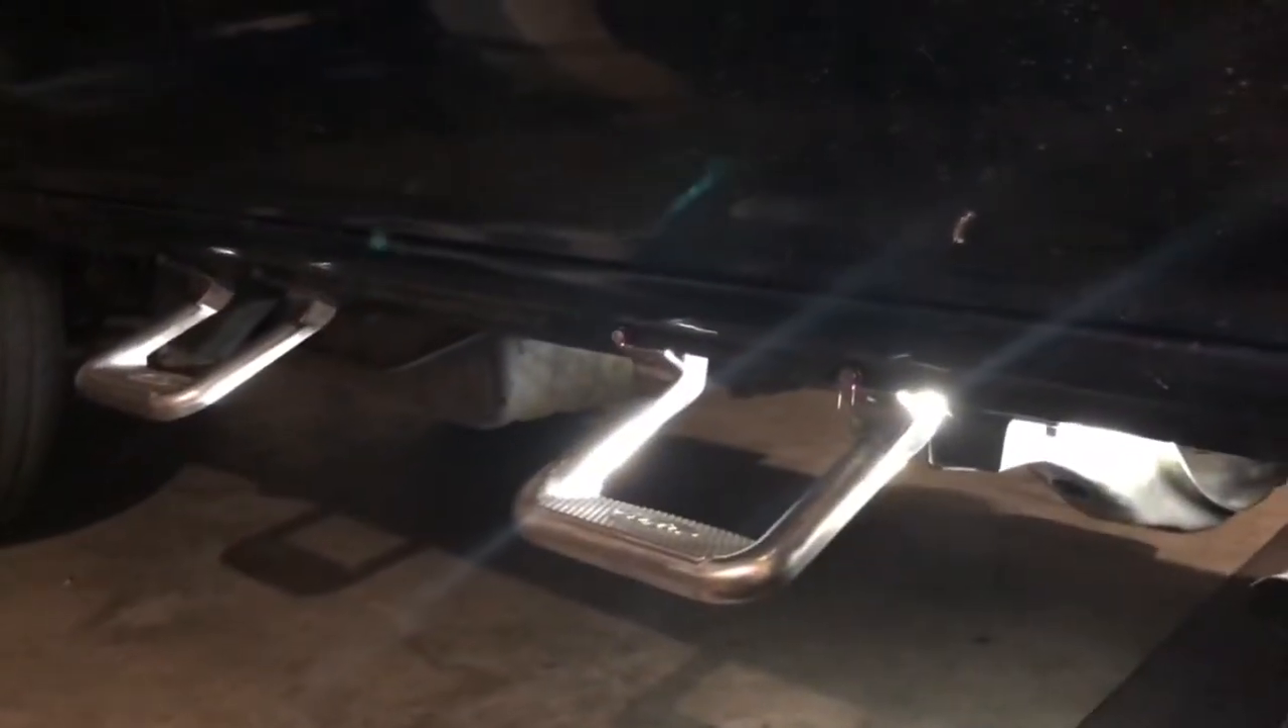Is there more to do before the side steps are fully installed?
No.